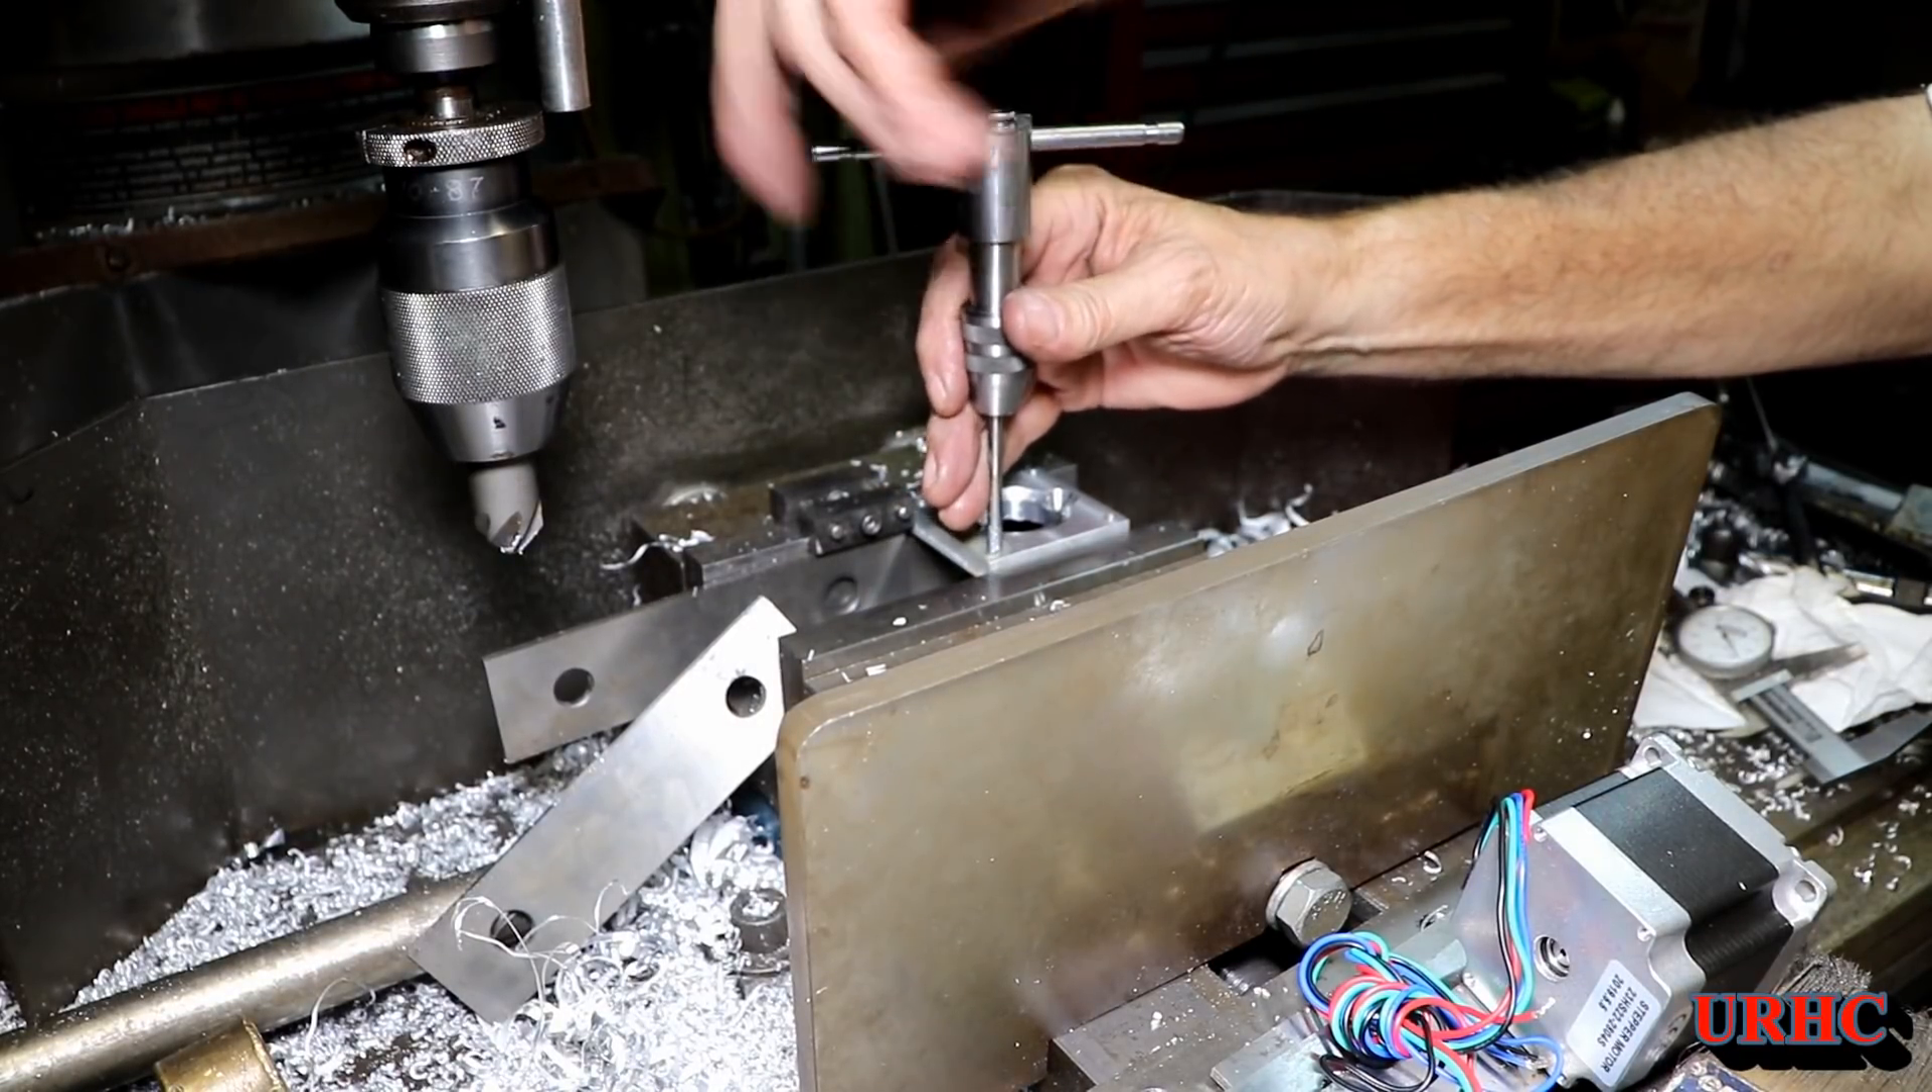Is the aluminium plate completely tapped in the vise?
No.